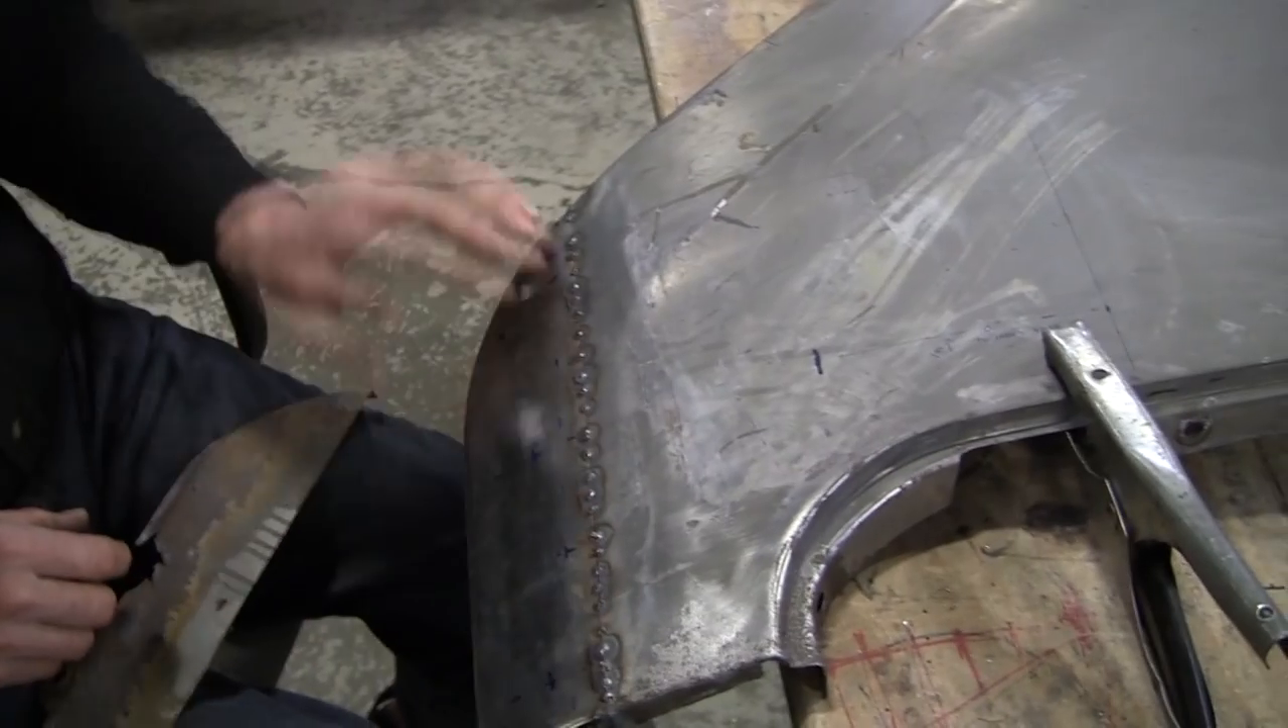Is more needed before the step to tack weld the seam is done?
No.